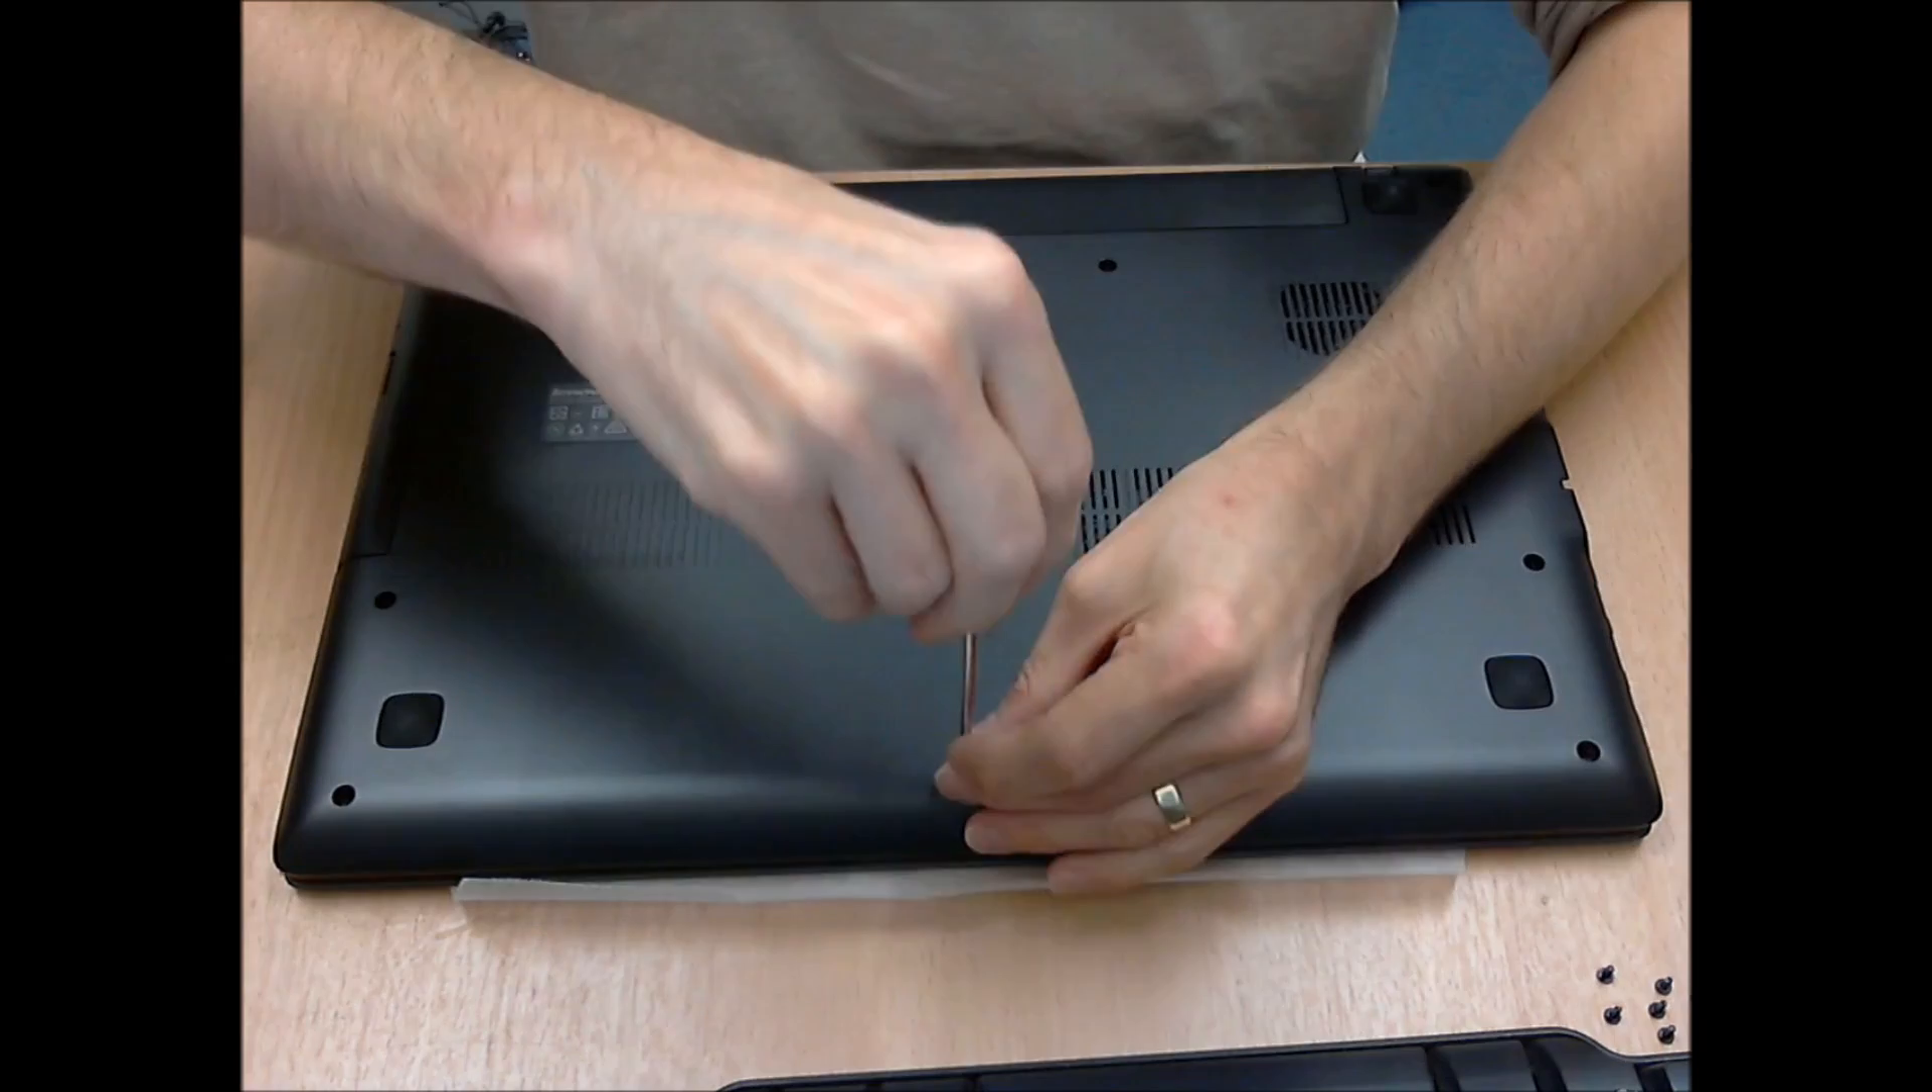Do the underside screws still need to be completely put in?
Yes.